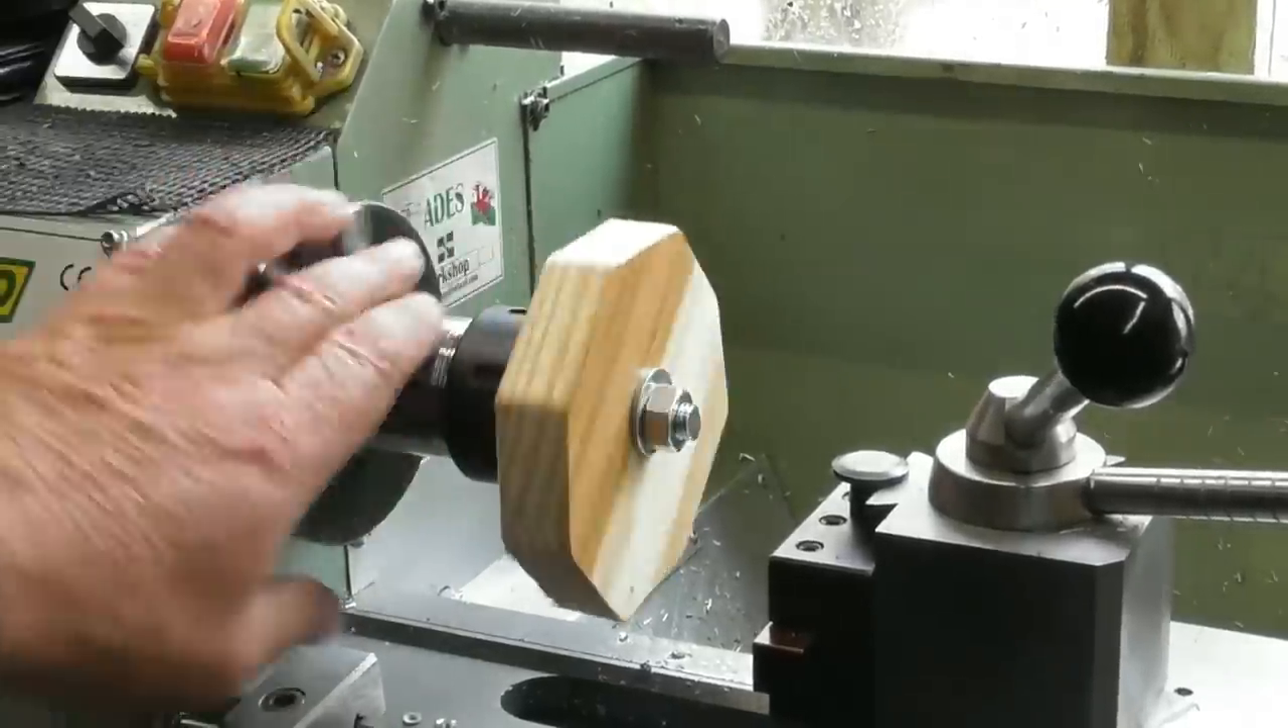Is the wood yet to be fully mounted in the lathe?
No.